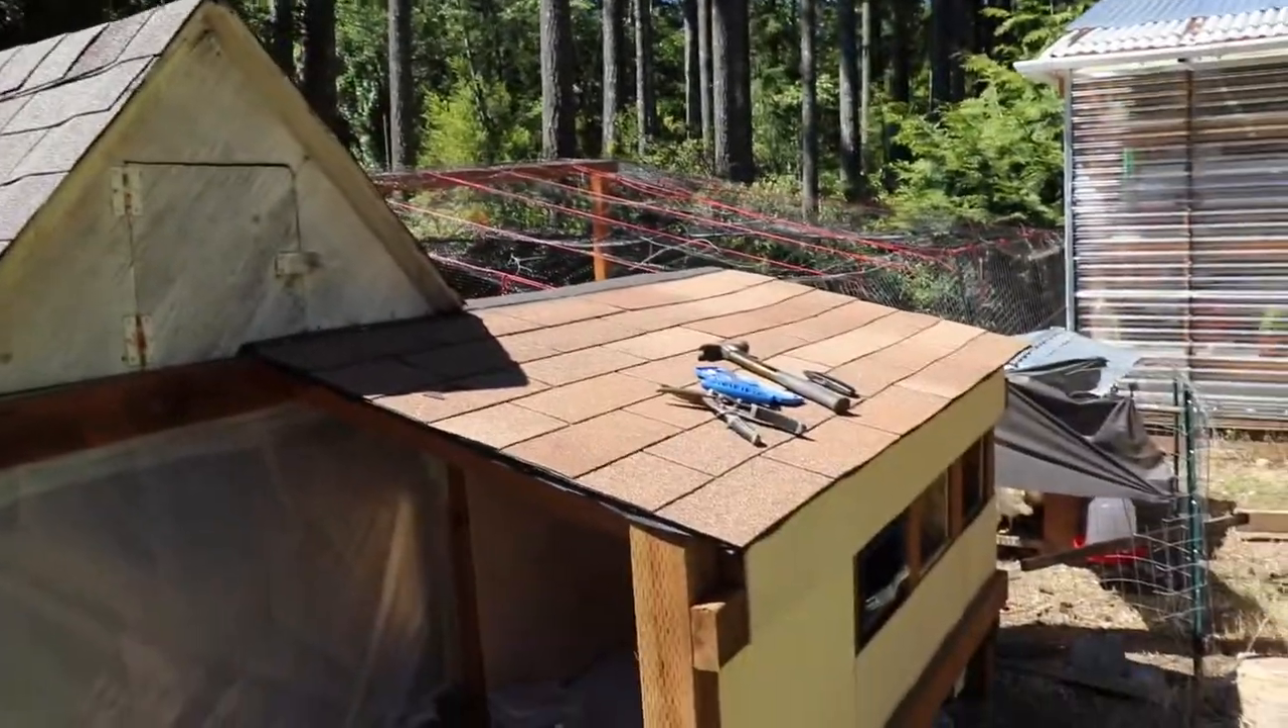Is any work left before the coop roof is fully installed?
No.